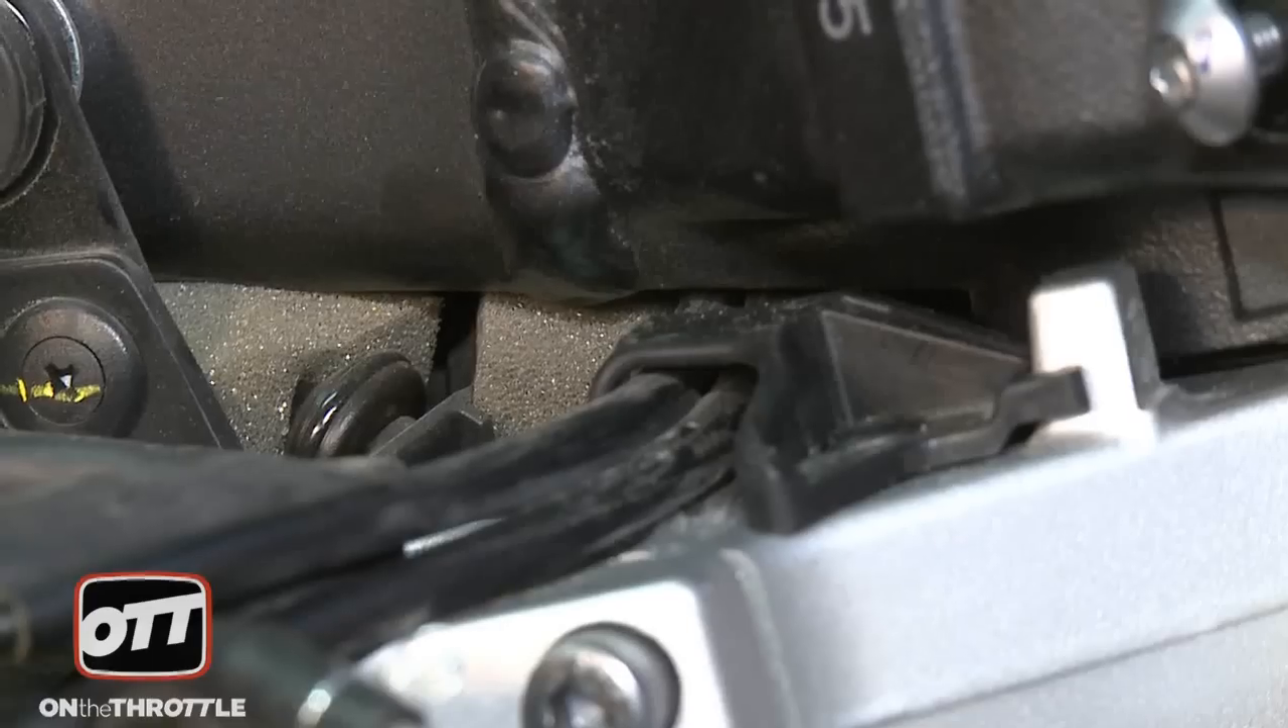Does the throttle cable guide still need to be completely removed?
Yes.